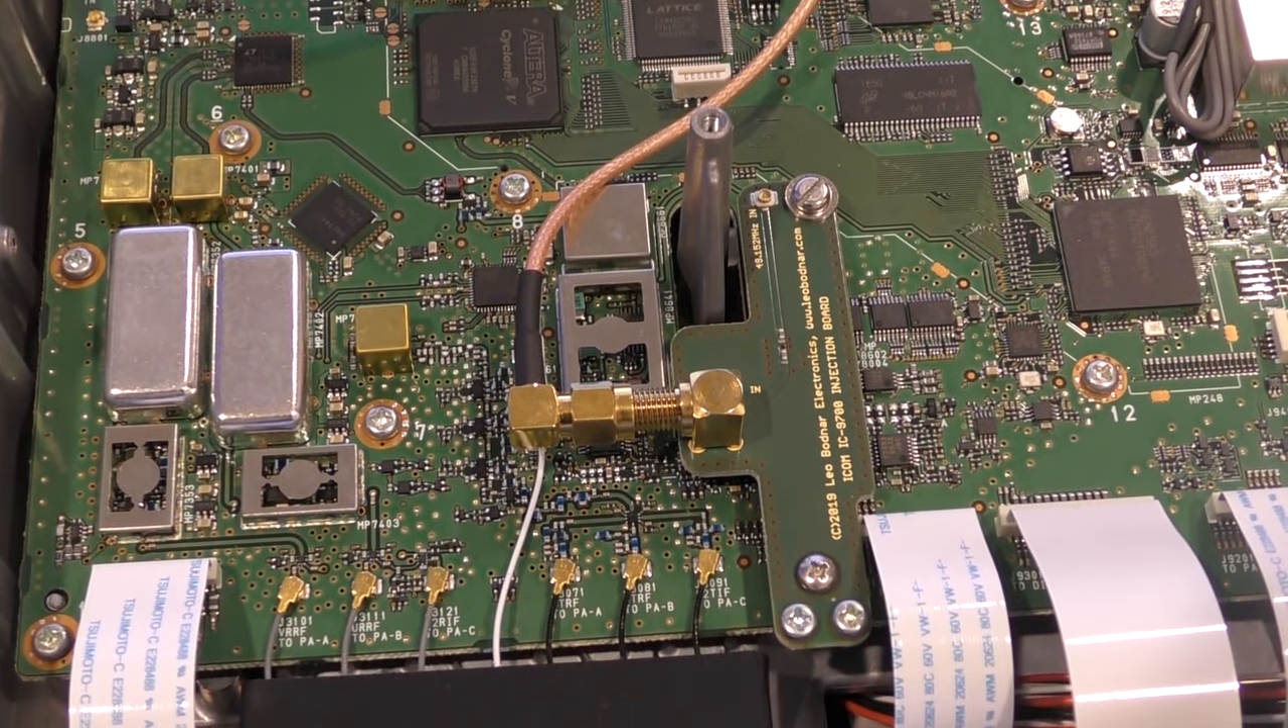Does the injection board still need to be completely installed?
No.